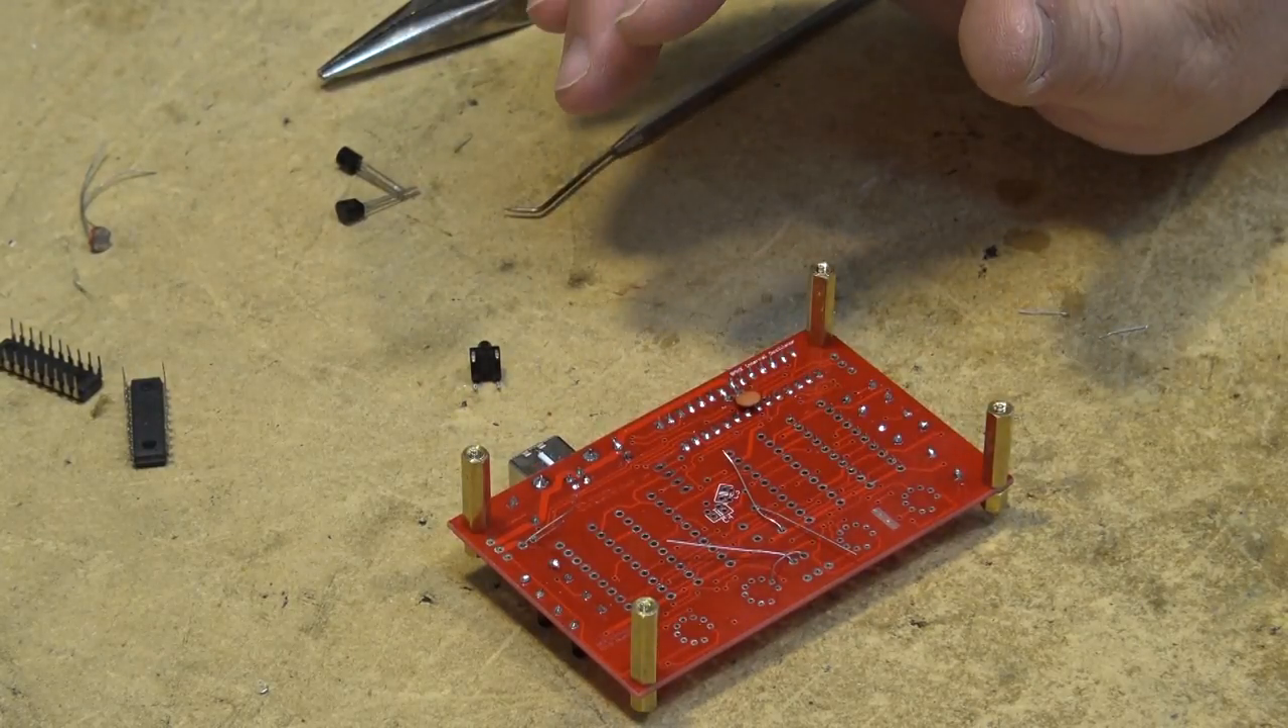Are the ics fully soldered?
No.